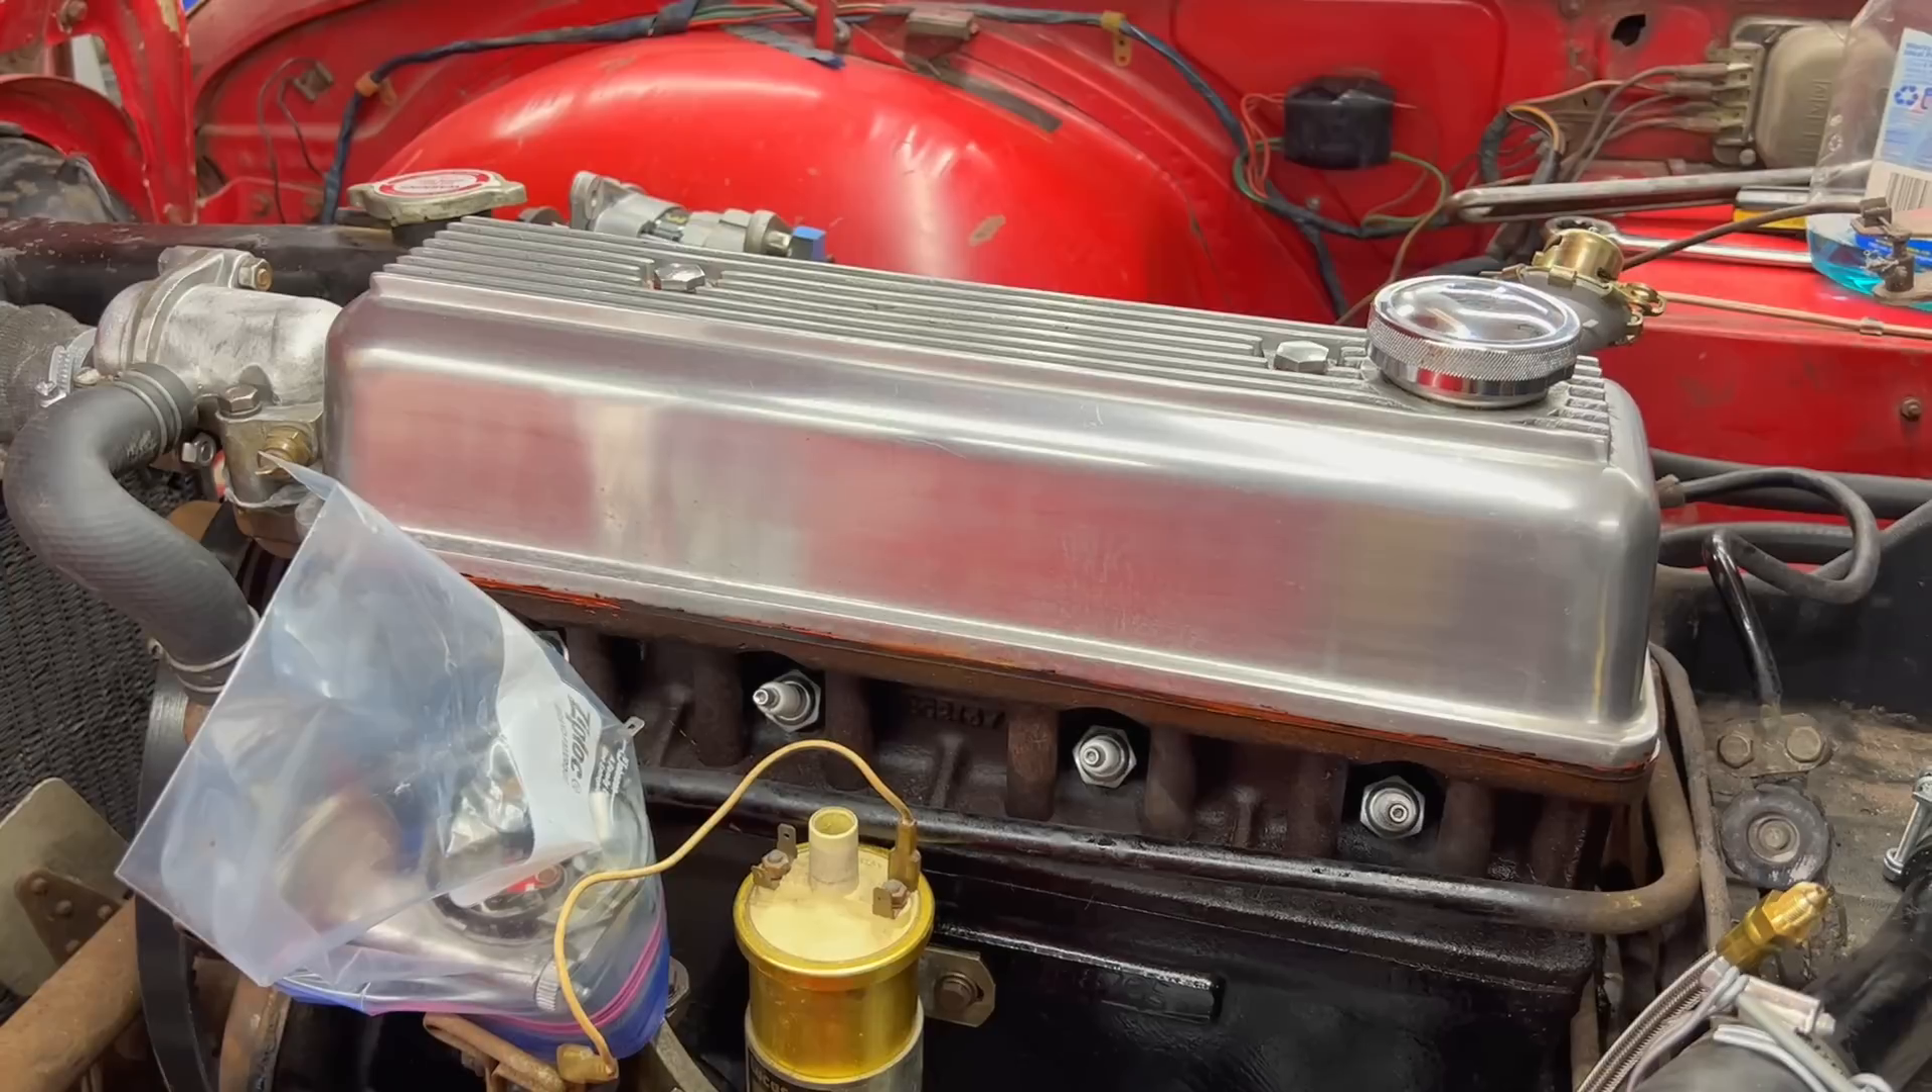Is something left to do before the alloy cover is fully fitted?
No.